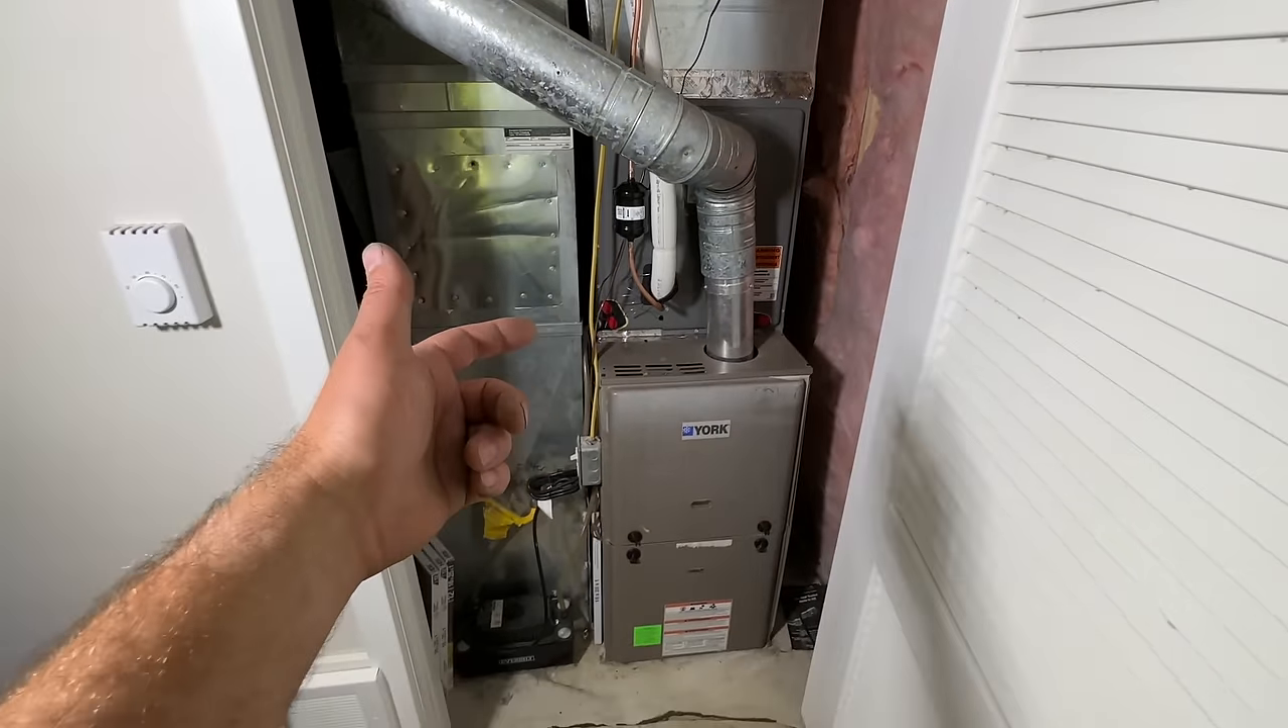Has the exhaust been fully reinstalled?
Yes.